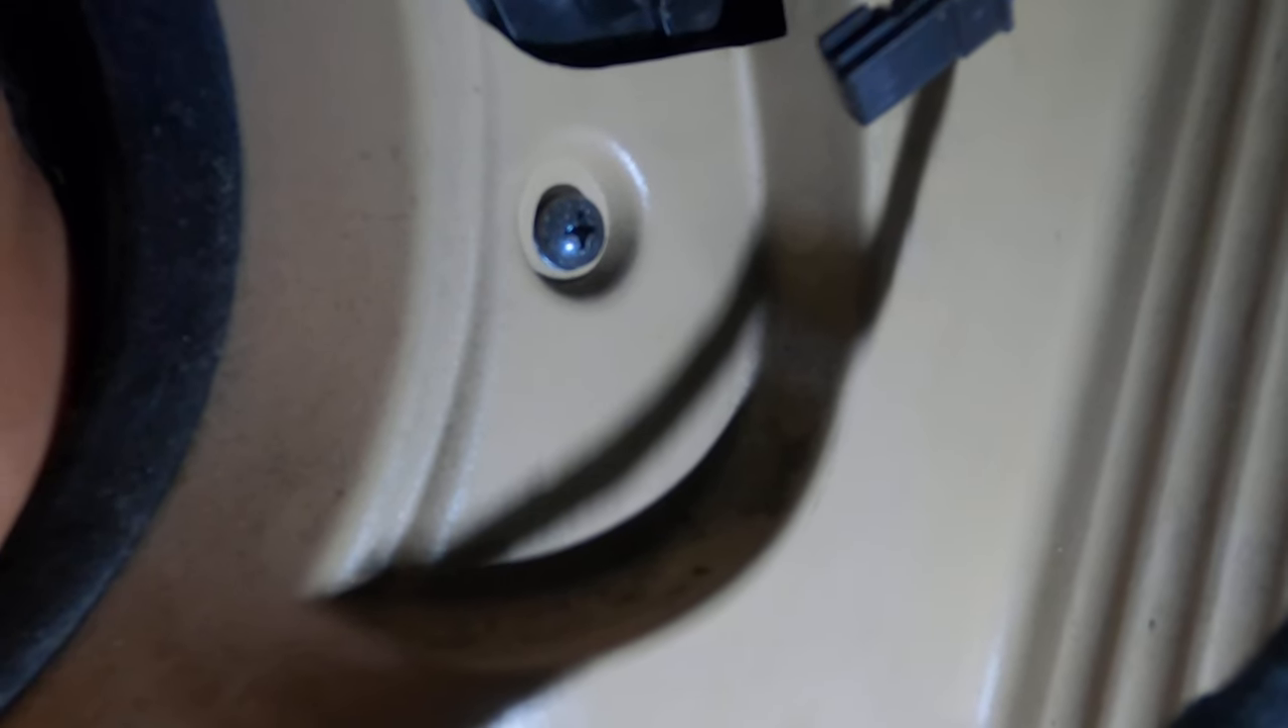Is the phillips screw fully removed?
No.